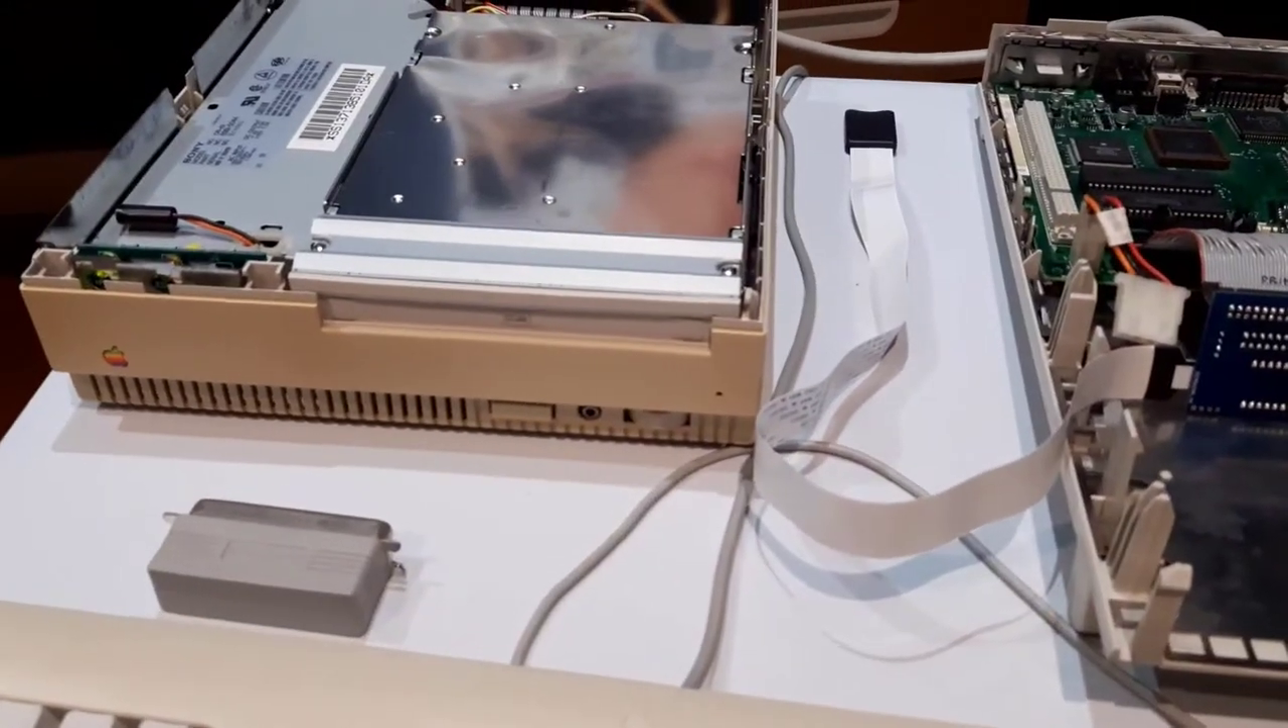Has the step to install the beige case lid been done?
No.